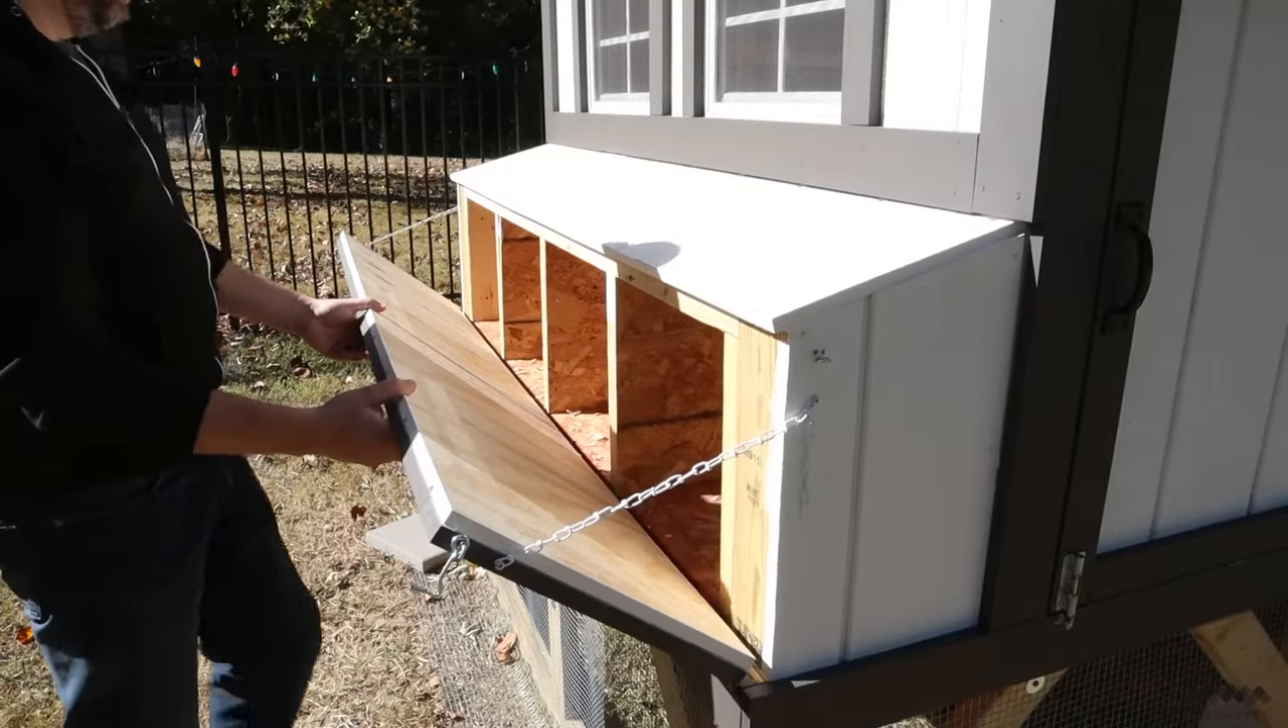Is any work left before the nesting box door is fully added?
No.